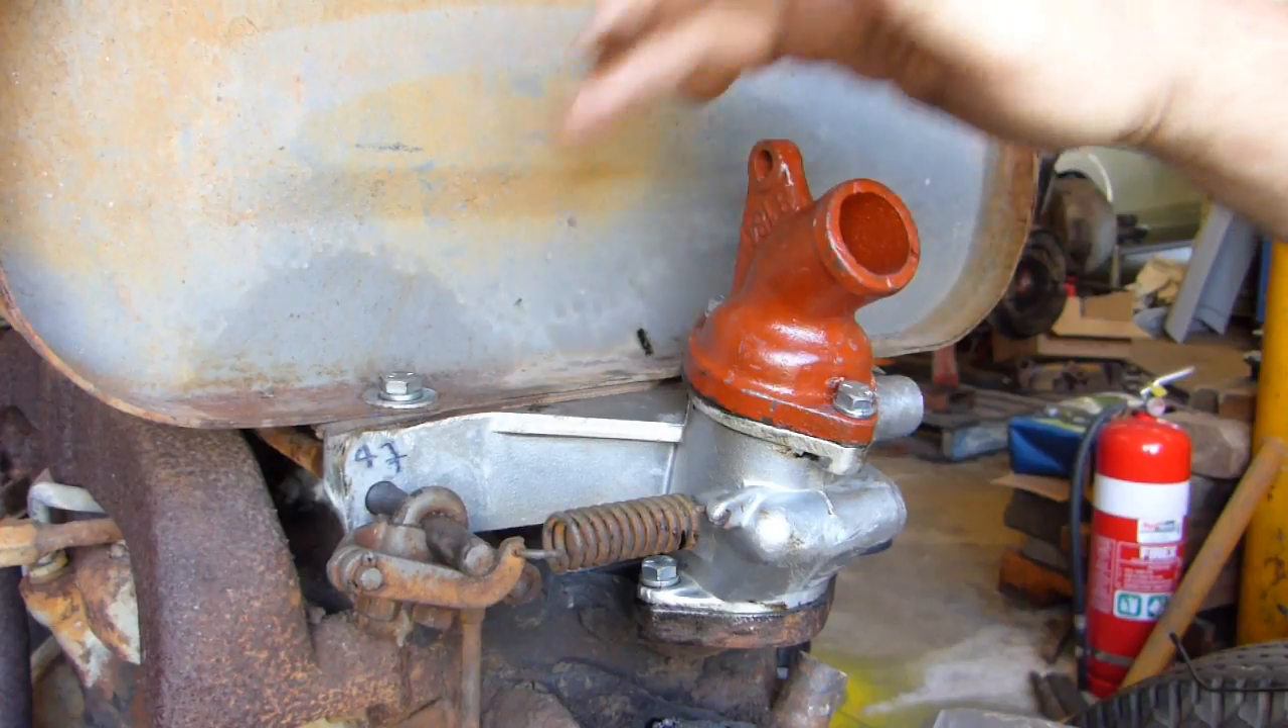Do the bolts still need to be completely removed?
Yes.